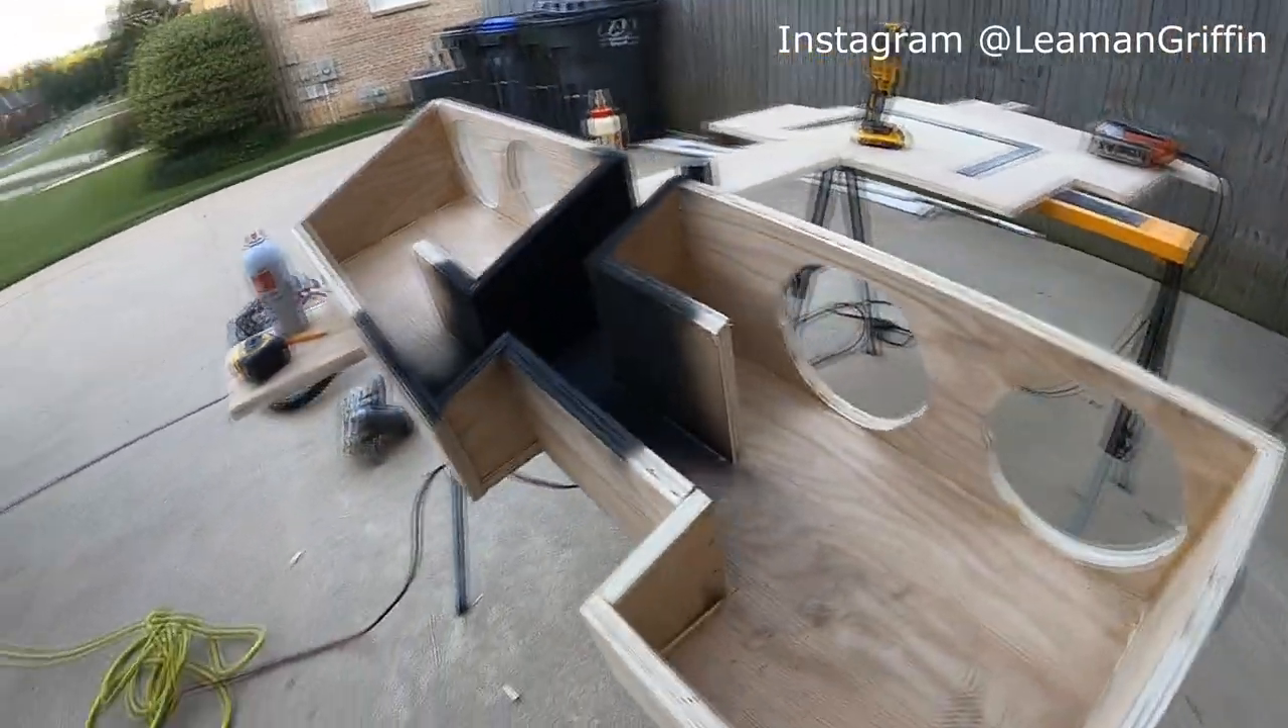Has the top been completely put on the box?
No.